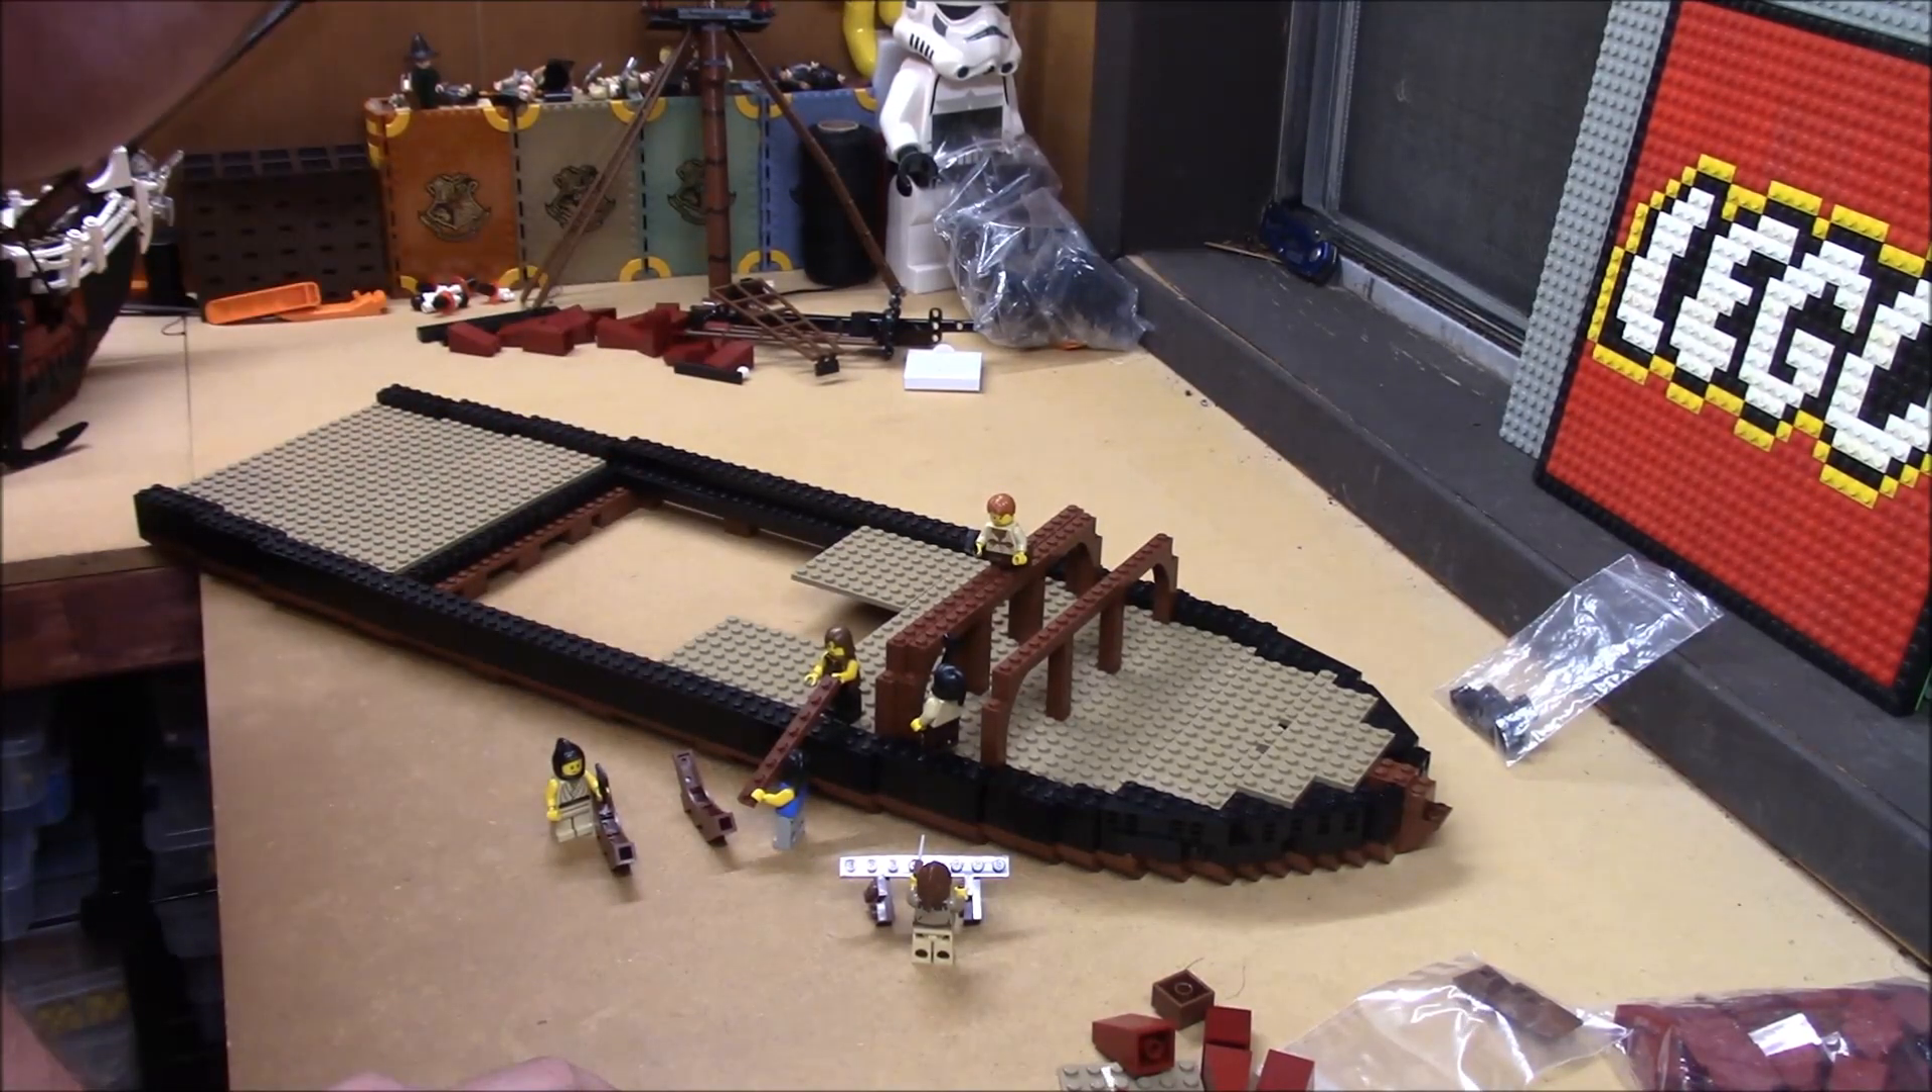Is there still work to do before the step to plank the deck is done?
Yes.